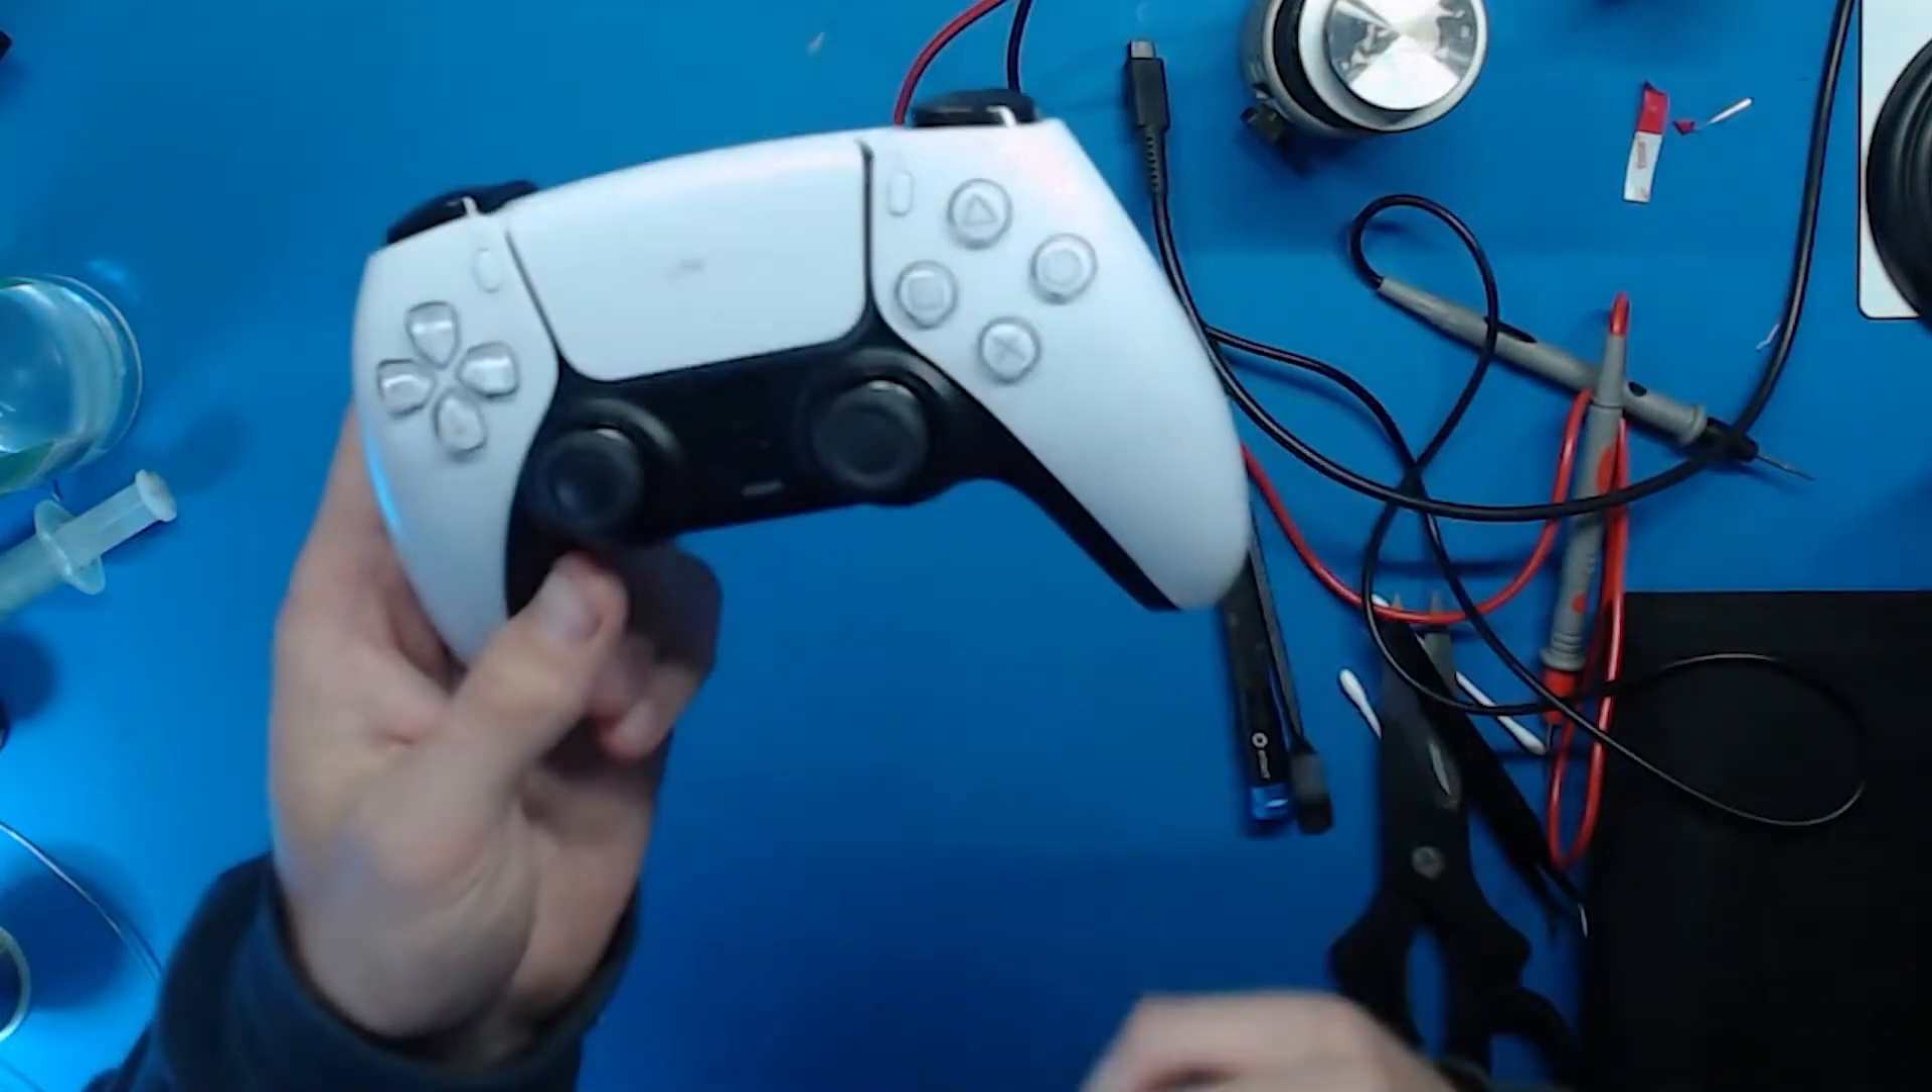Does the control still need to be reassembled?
No.